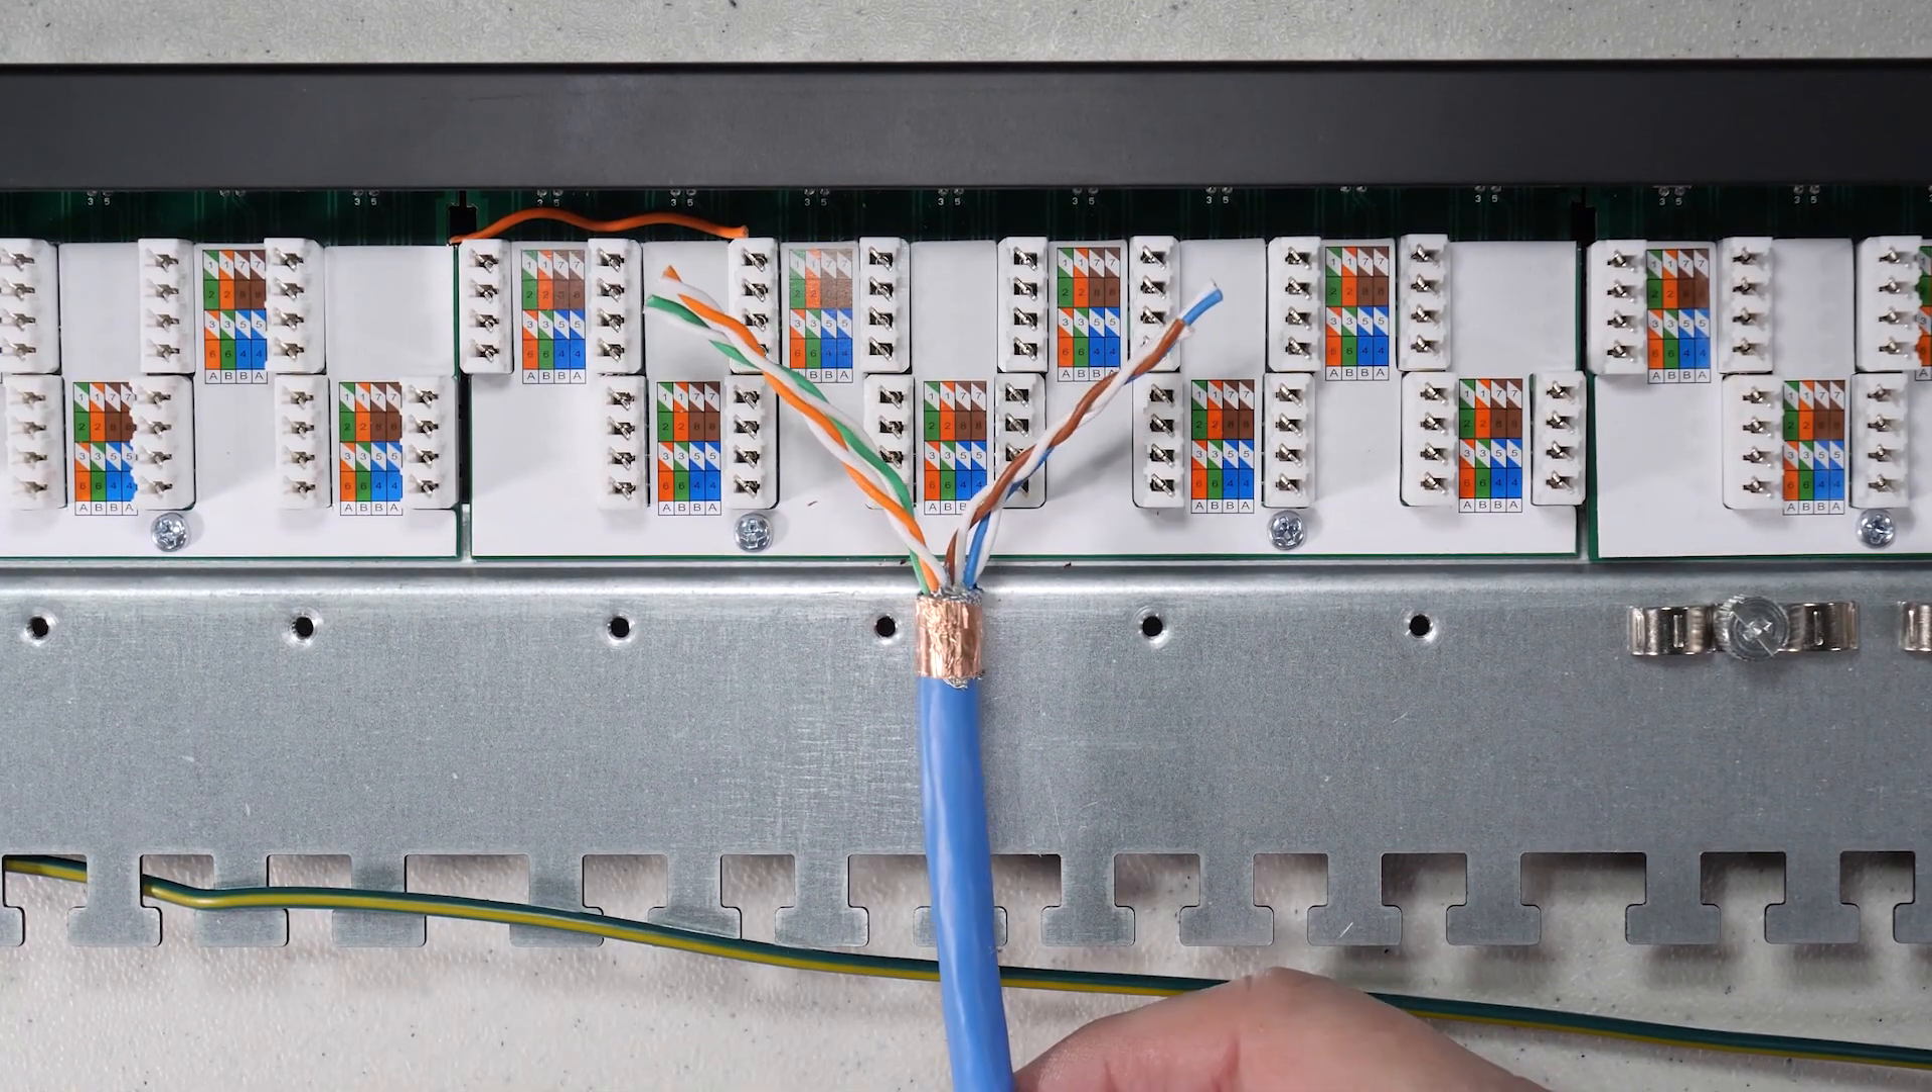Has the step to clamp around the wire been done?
No.